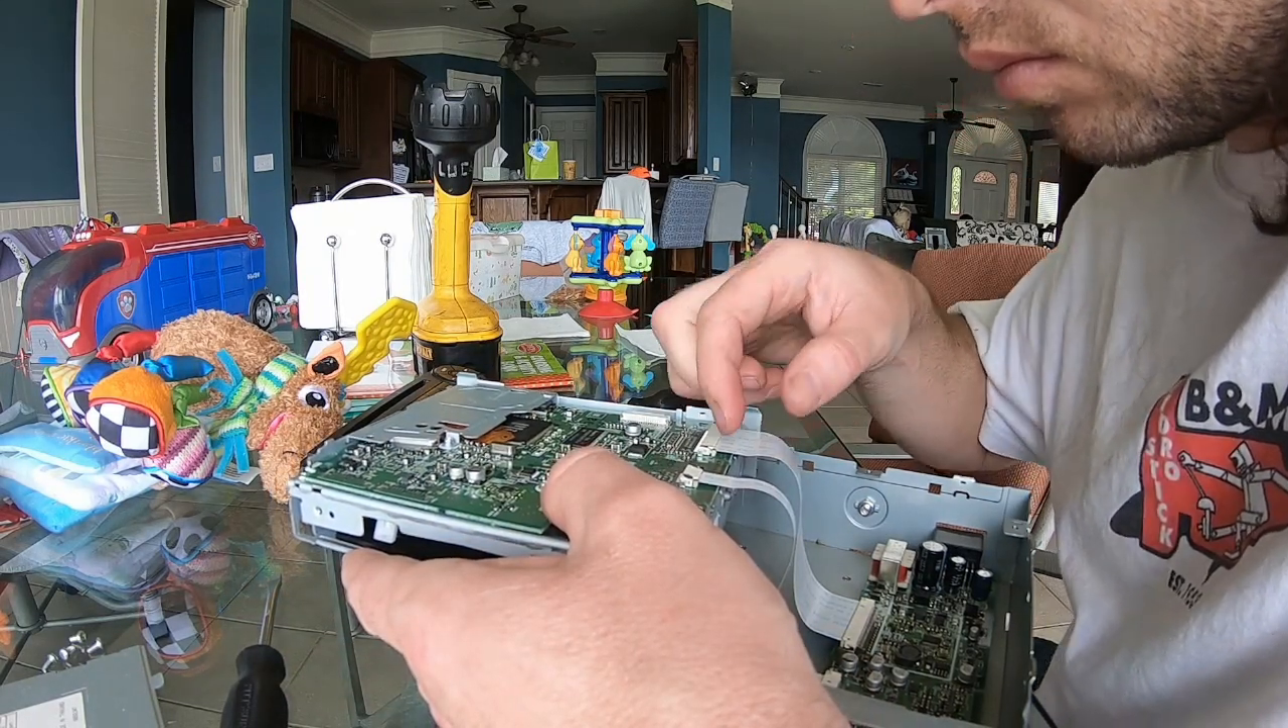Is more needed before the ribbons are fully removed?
Yes.